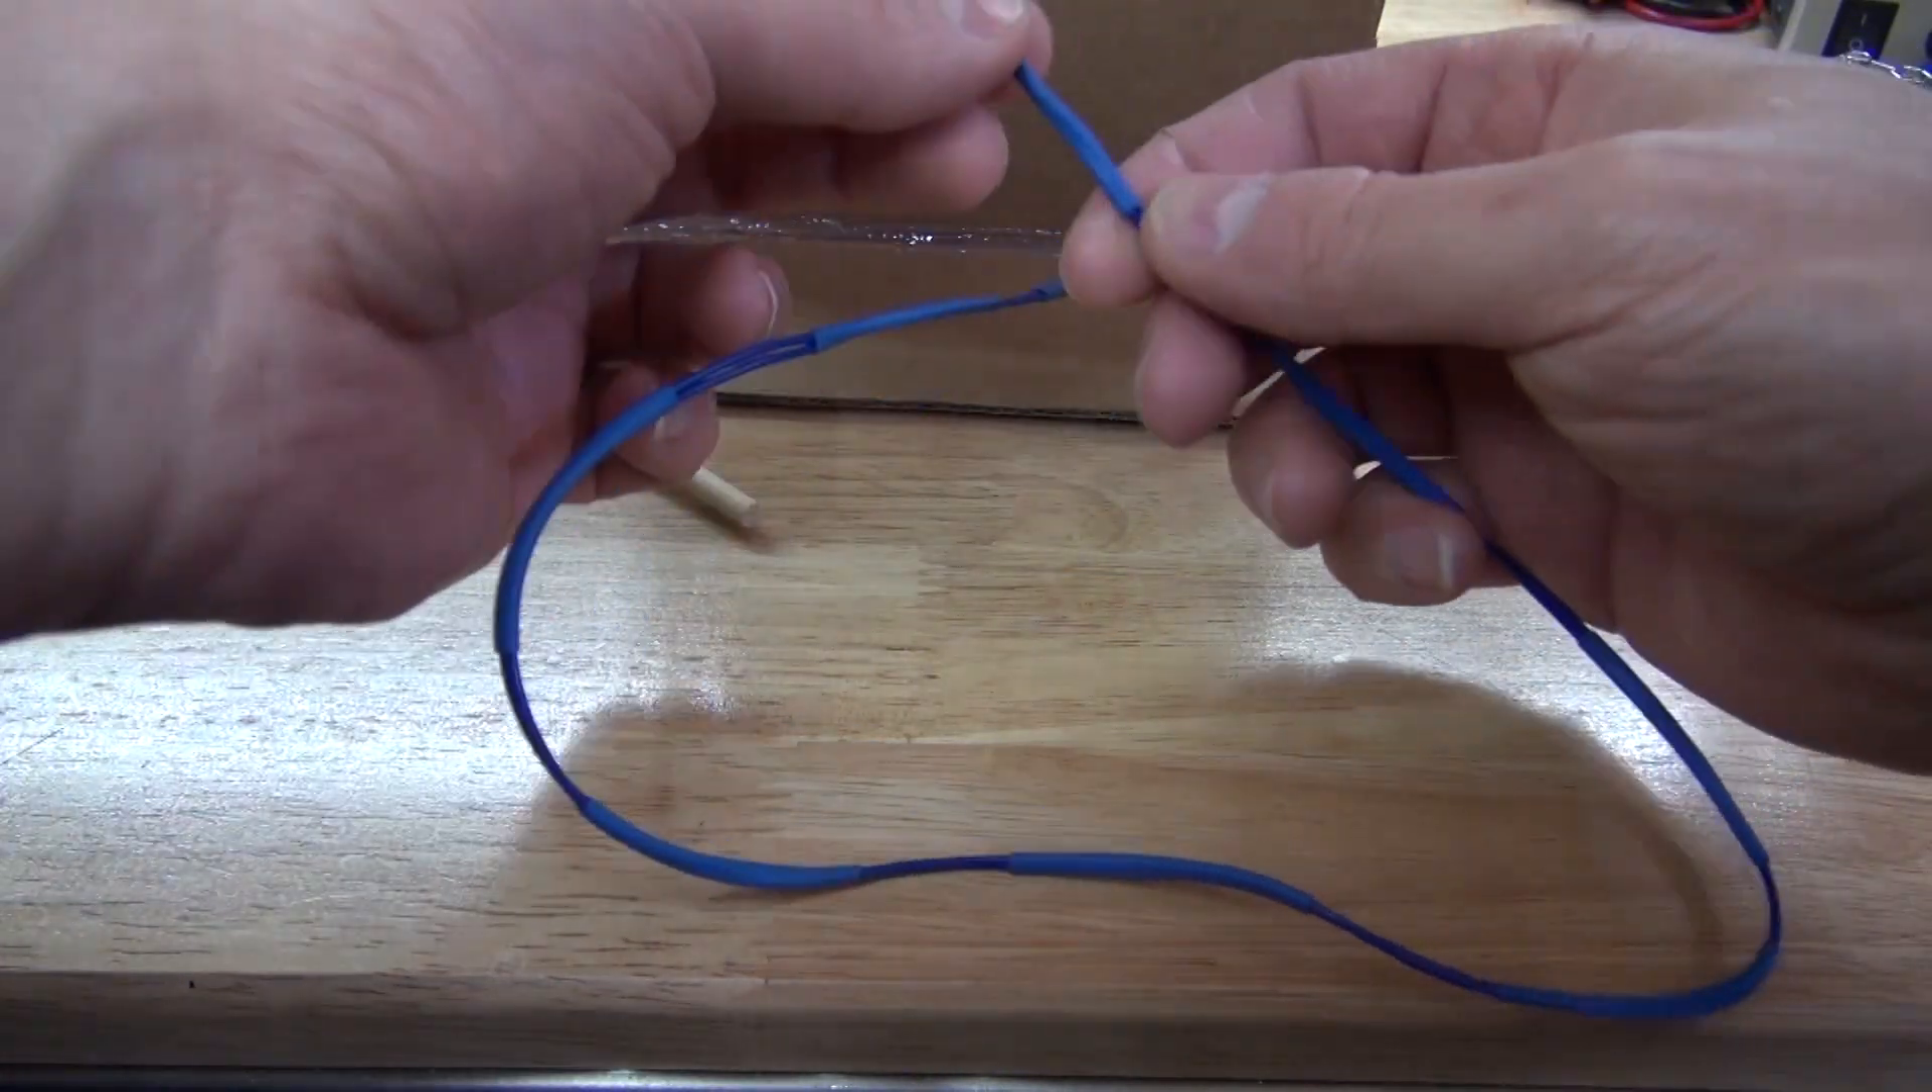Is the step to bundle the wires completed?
Yes.